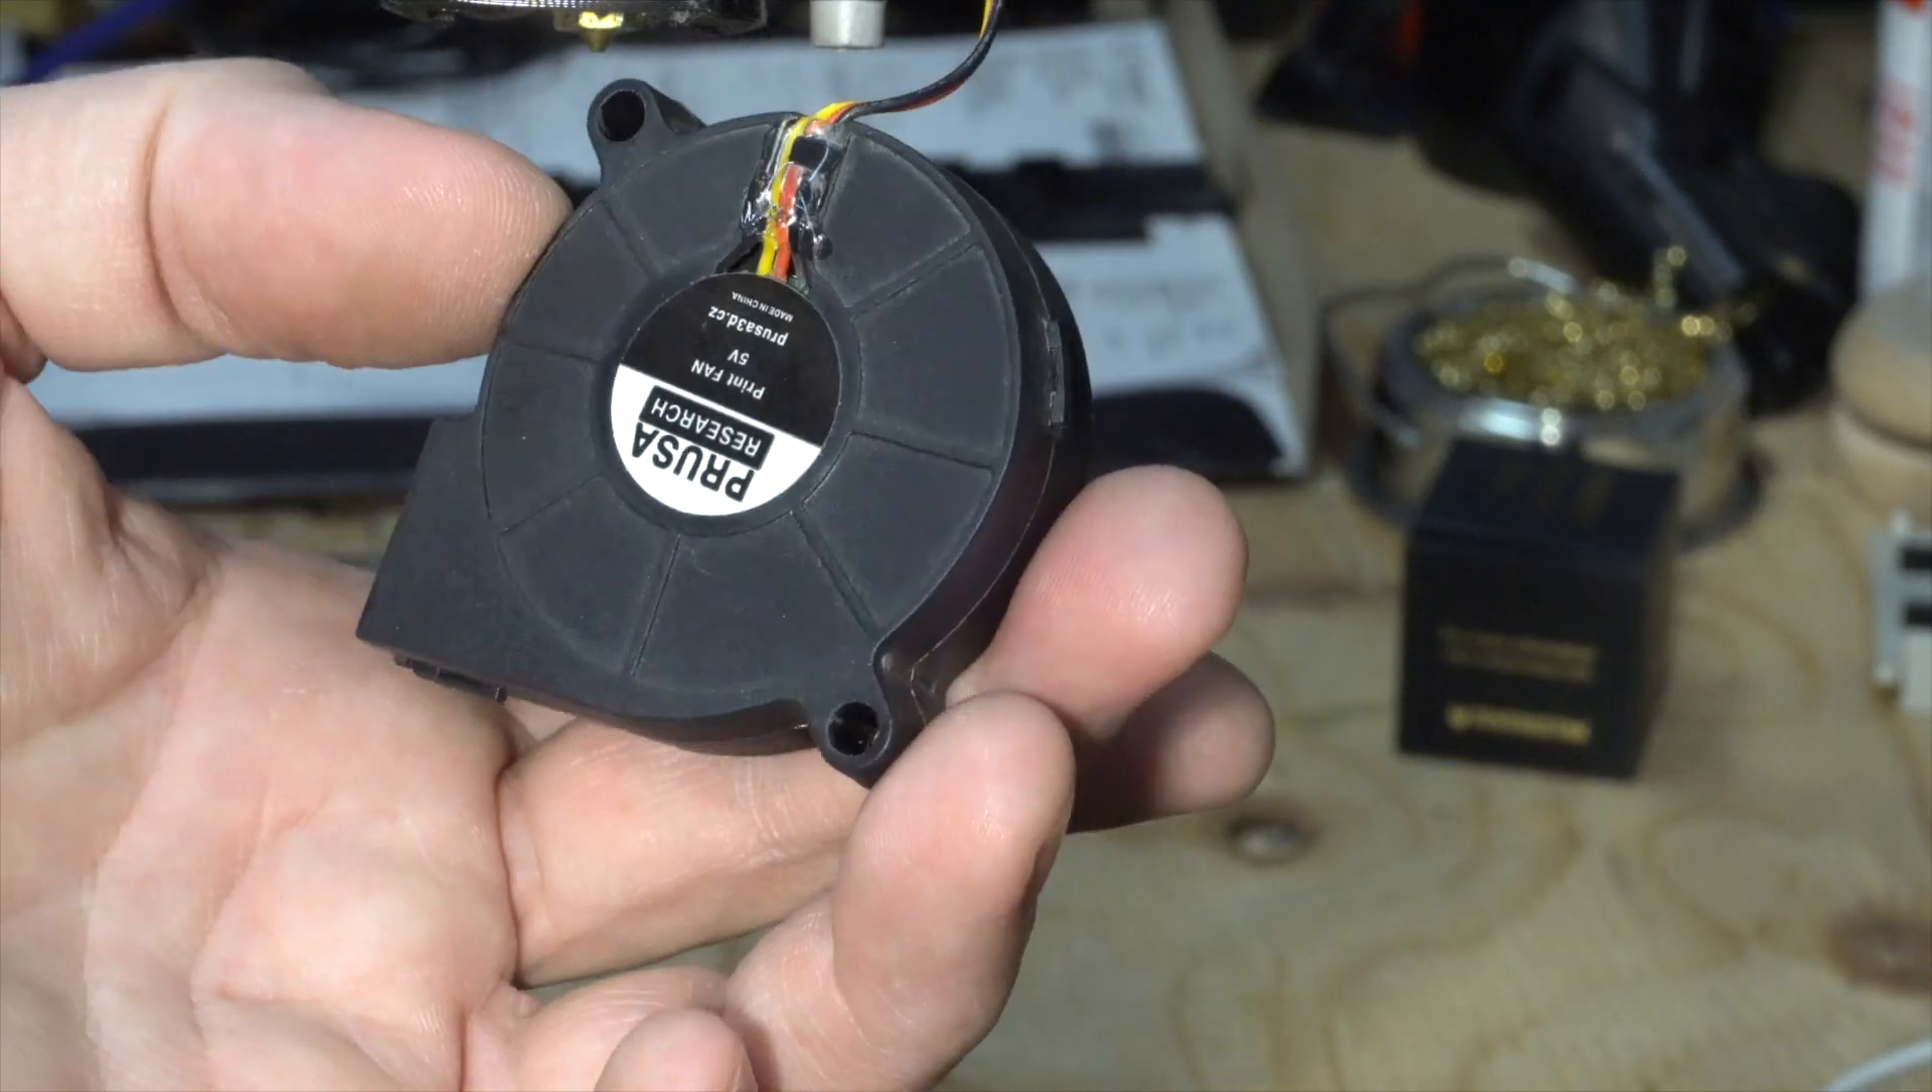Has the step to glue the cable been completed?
Yes.